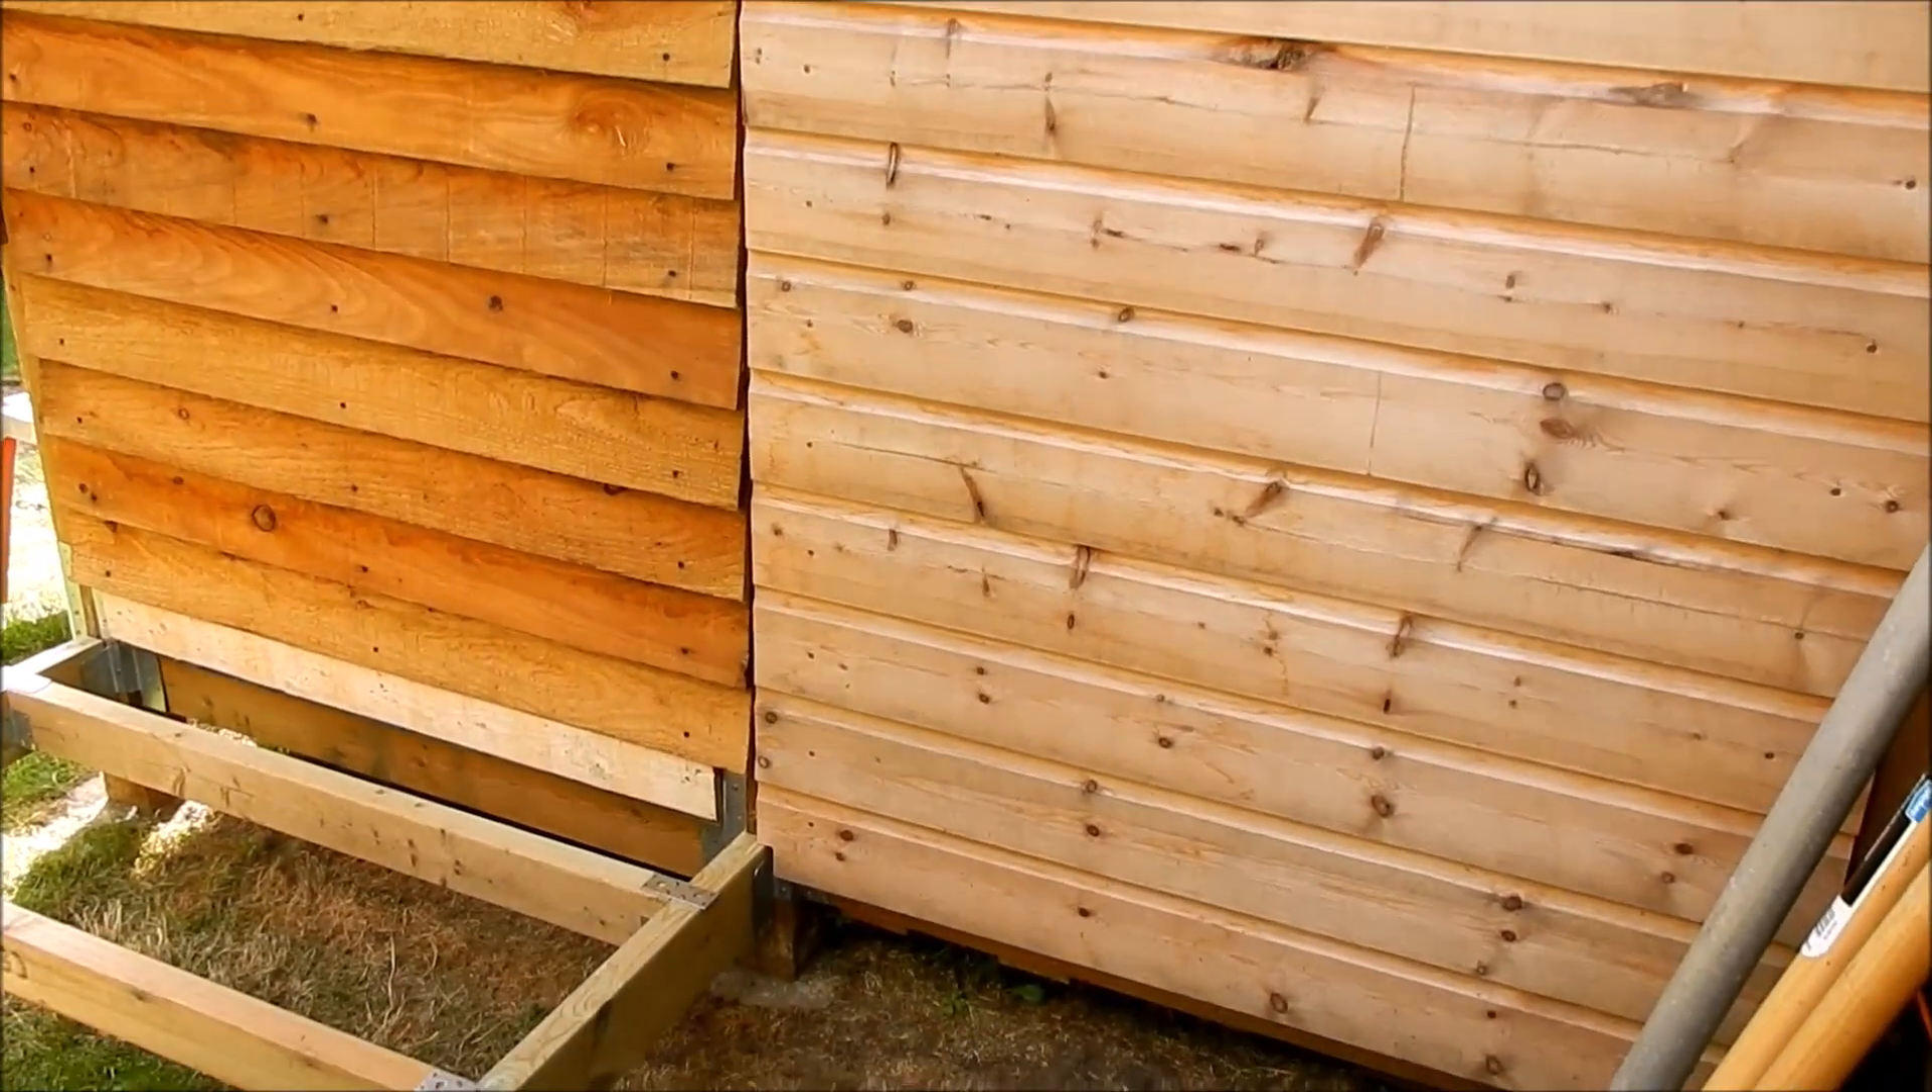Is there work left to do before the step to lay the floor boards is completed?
Yes.